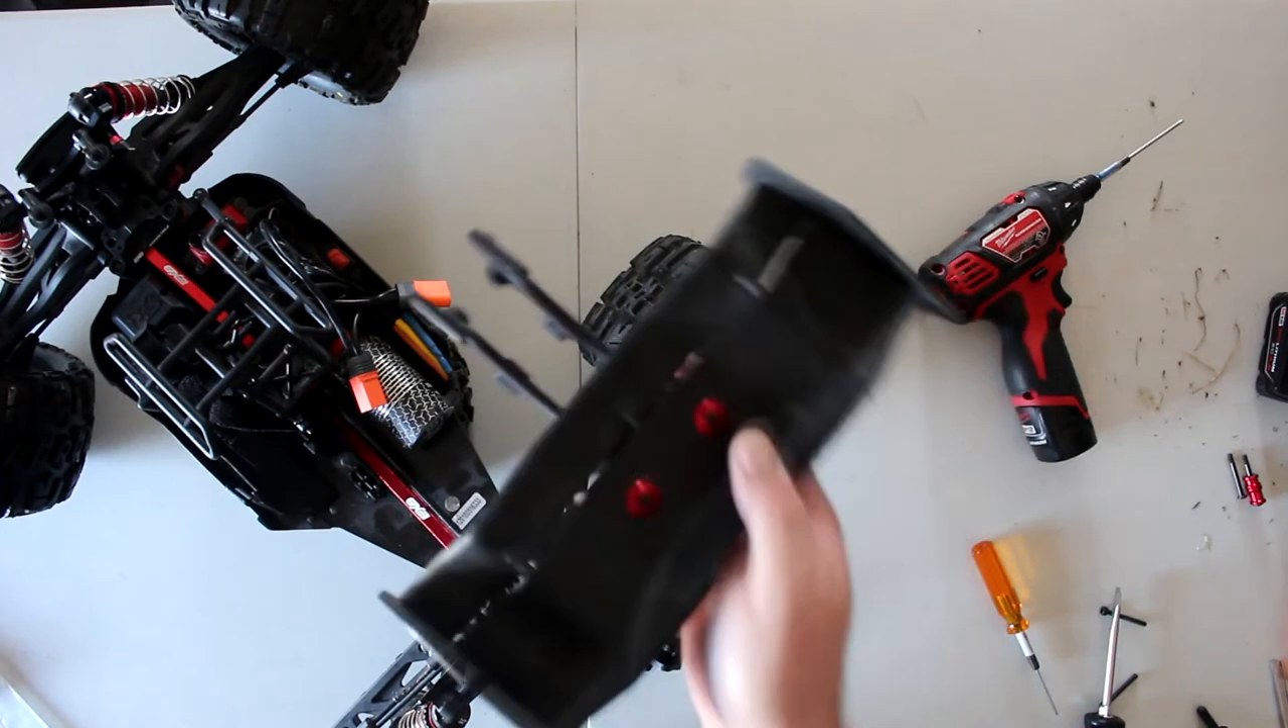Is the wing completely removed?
Yes.